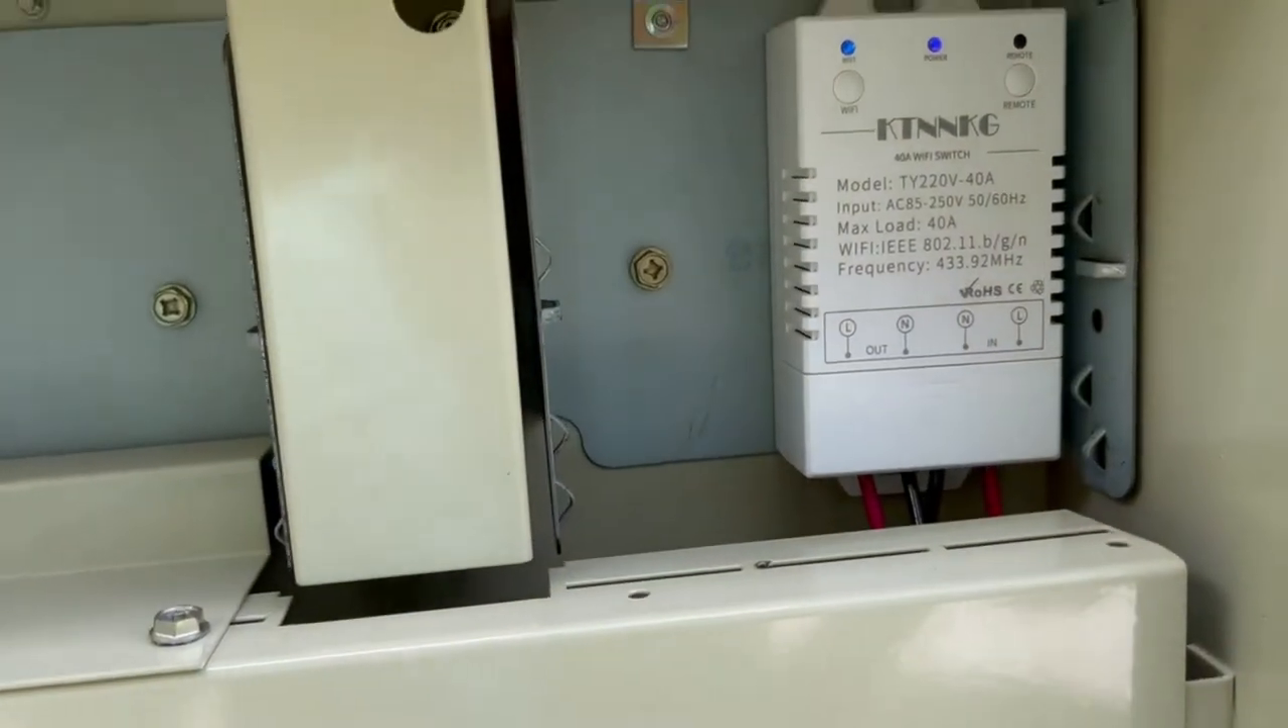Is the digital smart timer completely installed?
Yes.